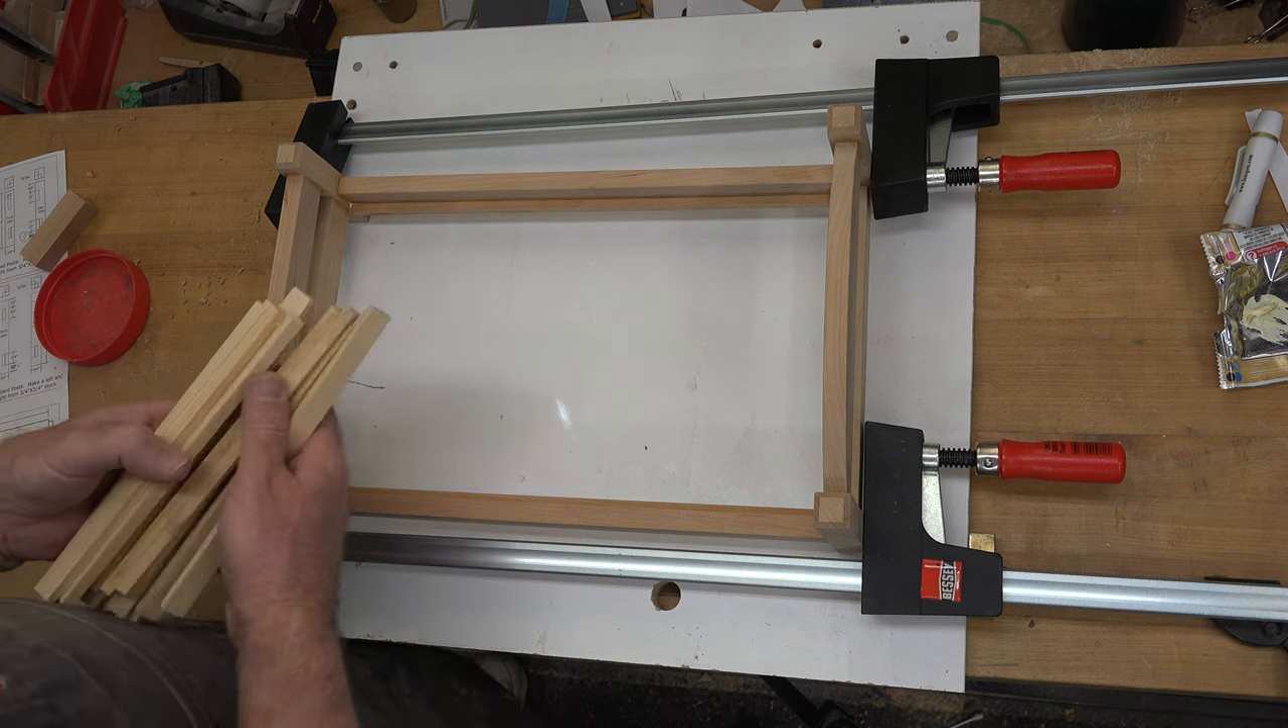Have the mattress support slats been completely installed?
No.